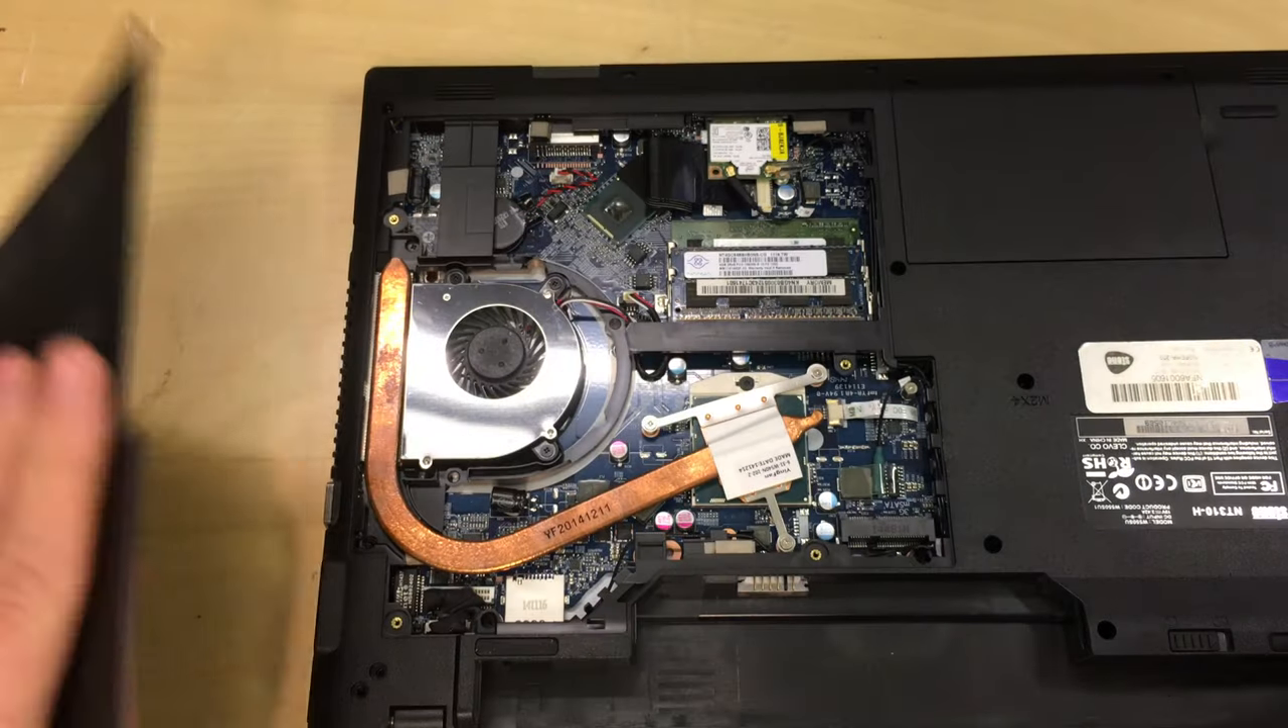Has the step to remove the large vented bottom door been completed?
Yes.